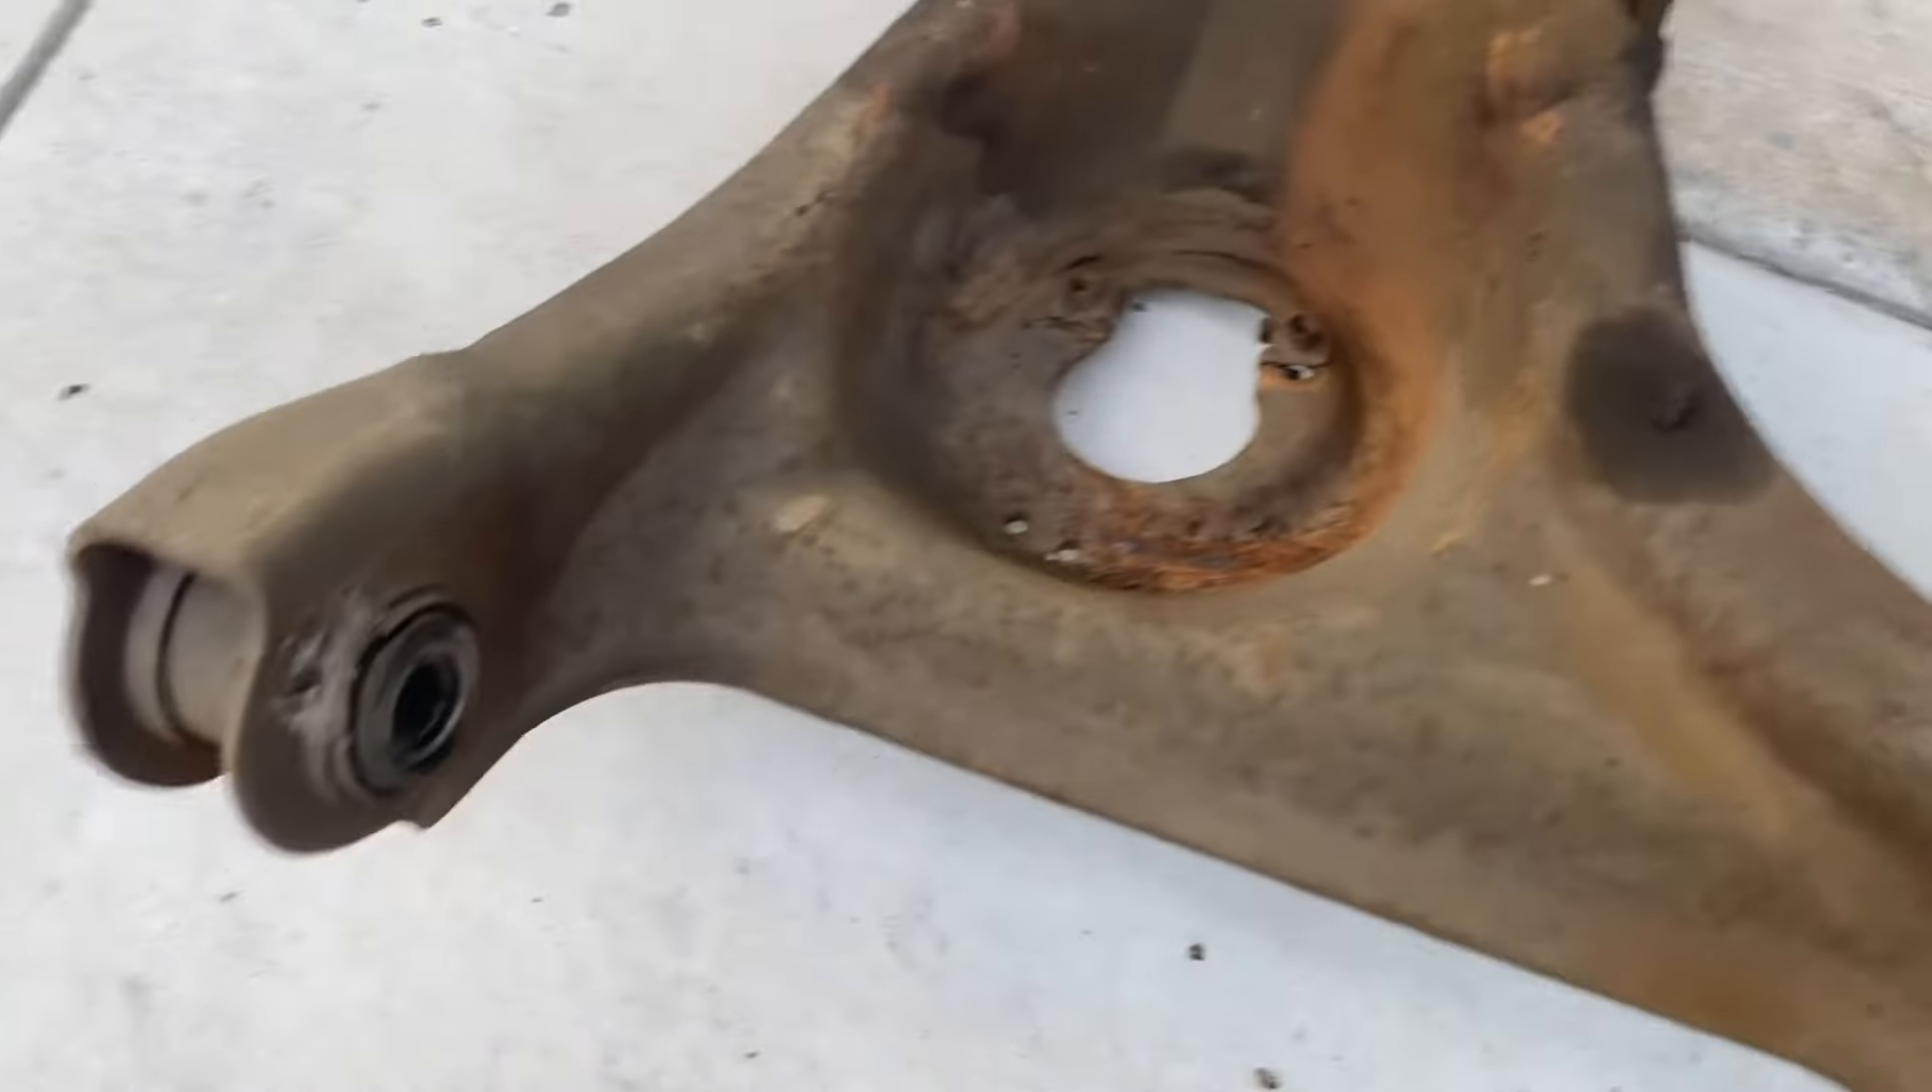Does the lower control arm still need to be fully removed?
No.